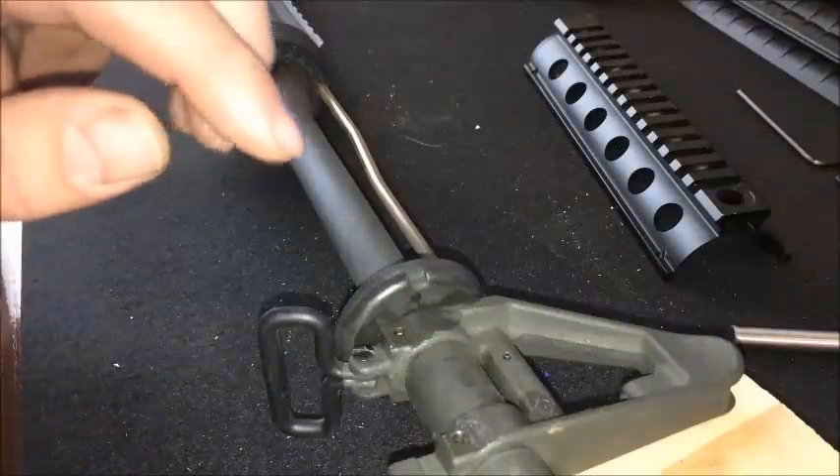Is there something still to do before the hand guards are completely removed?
No.